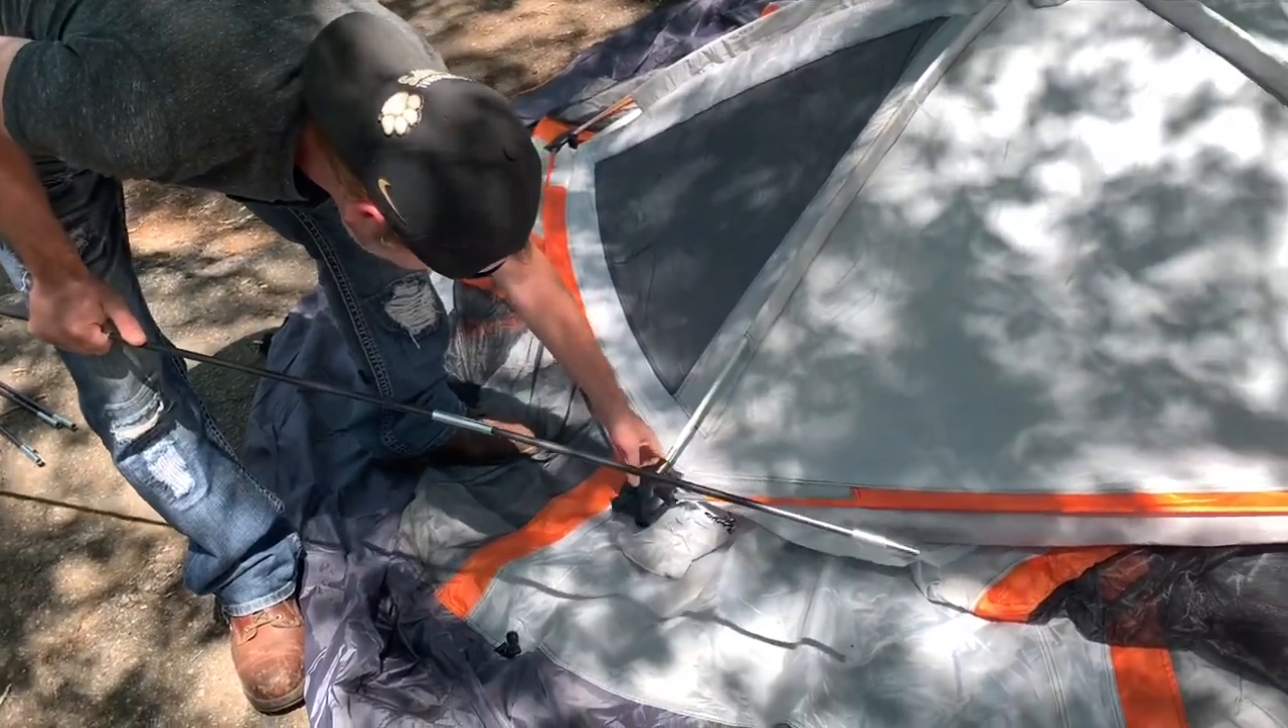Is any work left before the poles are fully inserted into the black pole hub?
Yes.